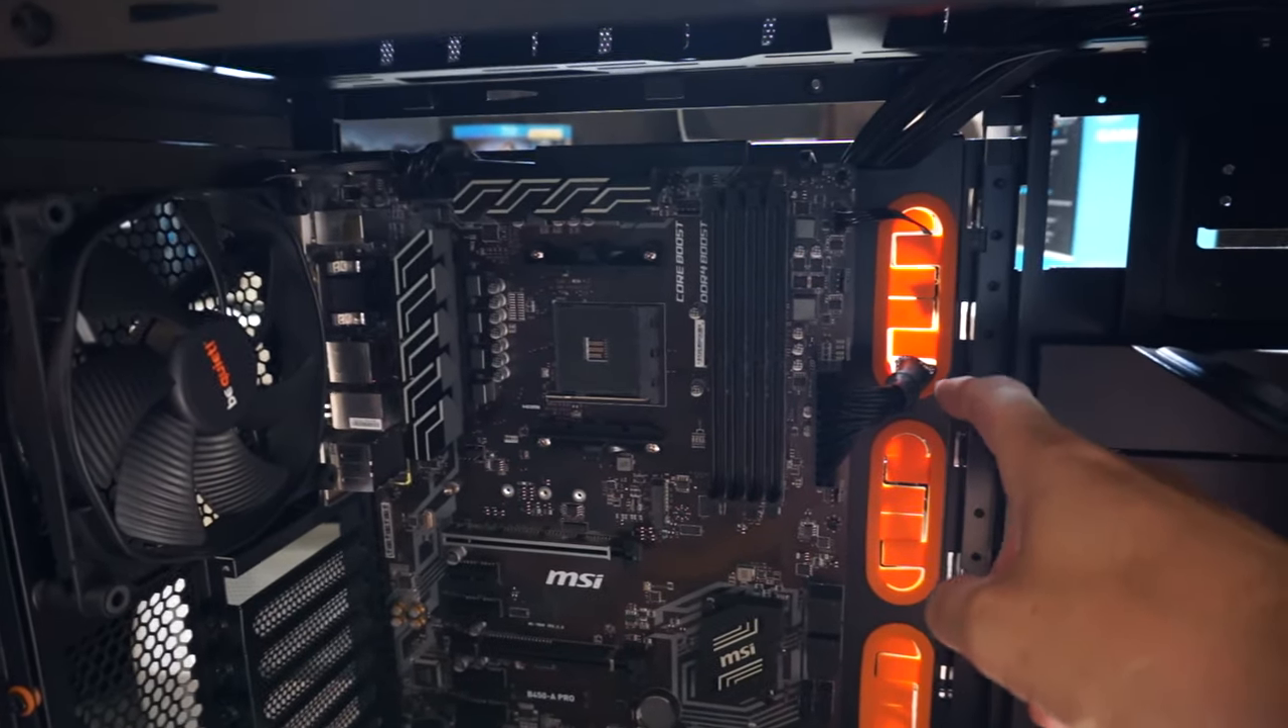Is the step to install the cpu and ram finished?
No.